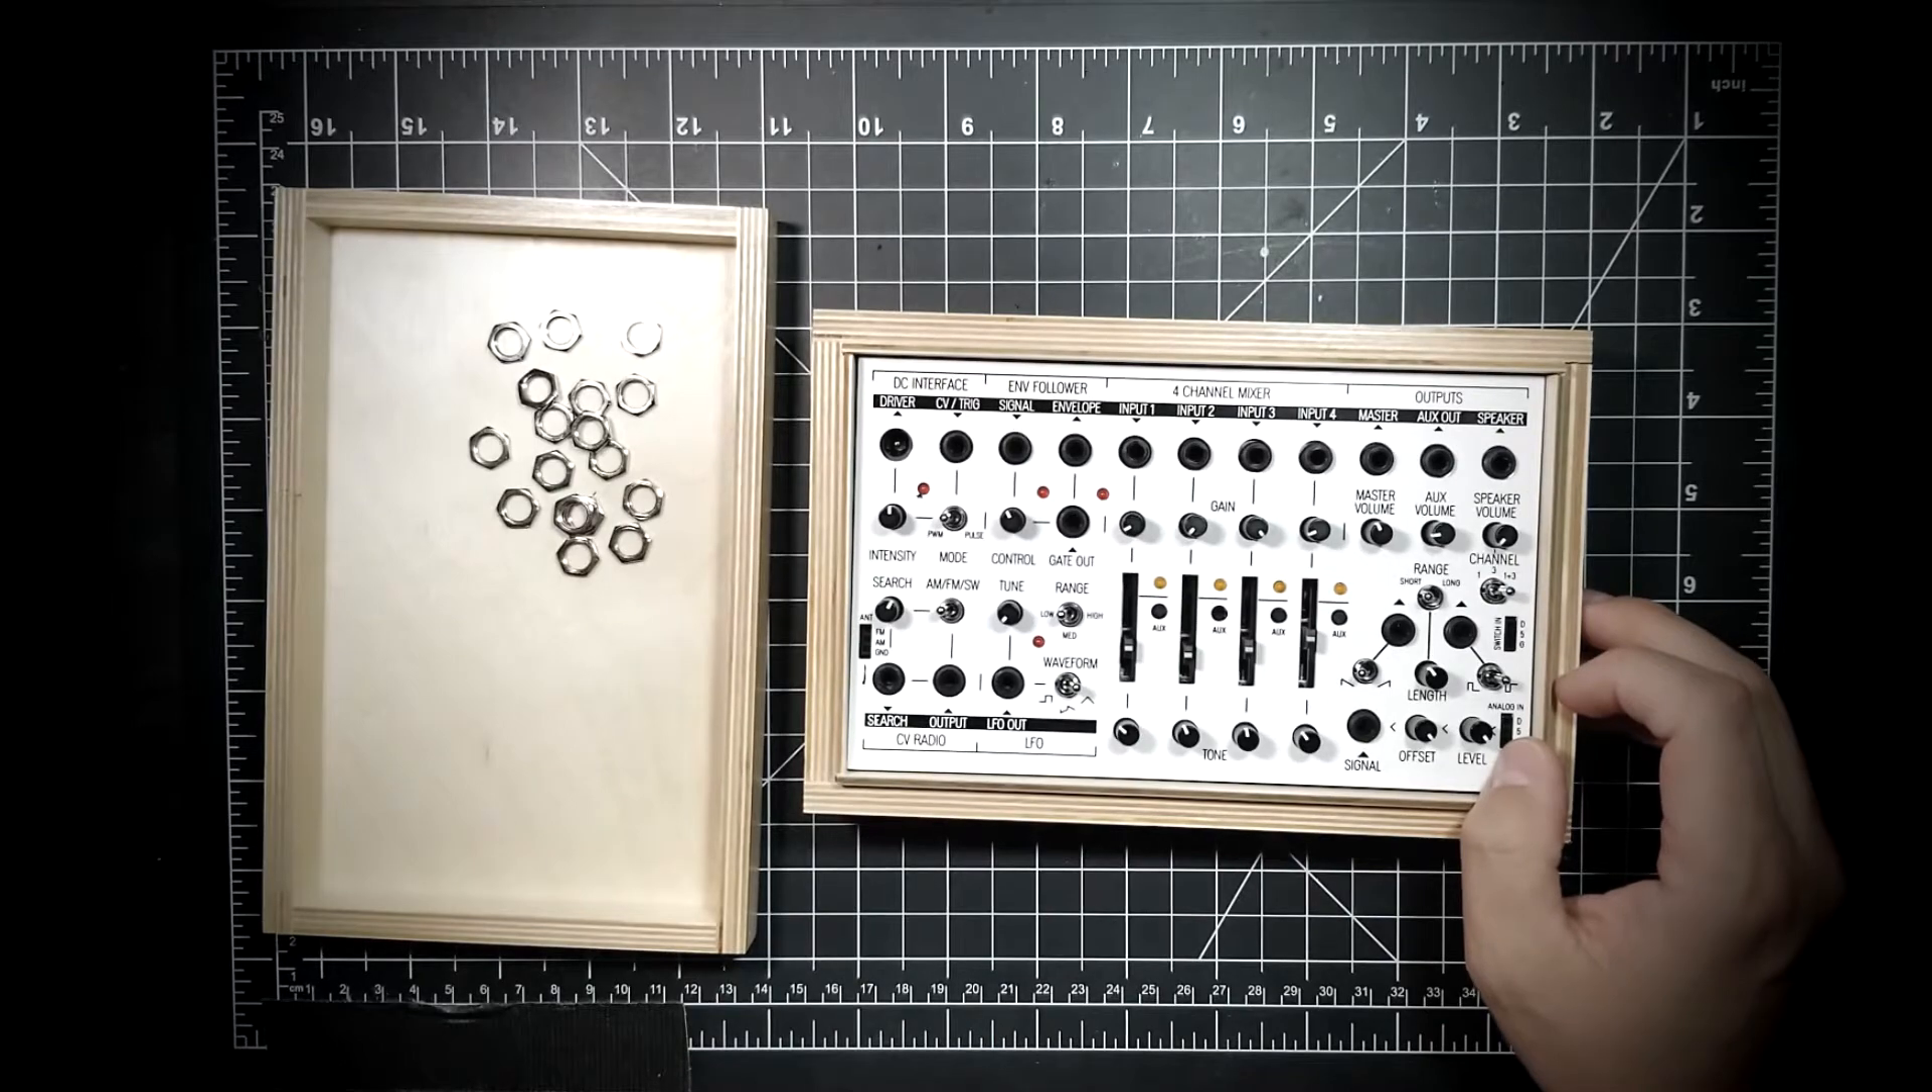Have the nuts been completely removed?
Yes.